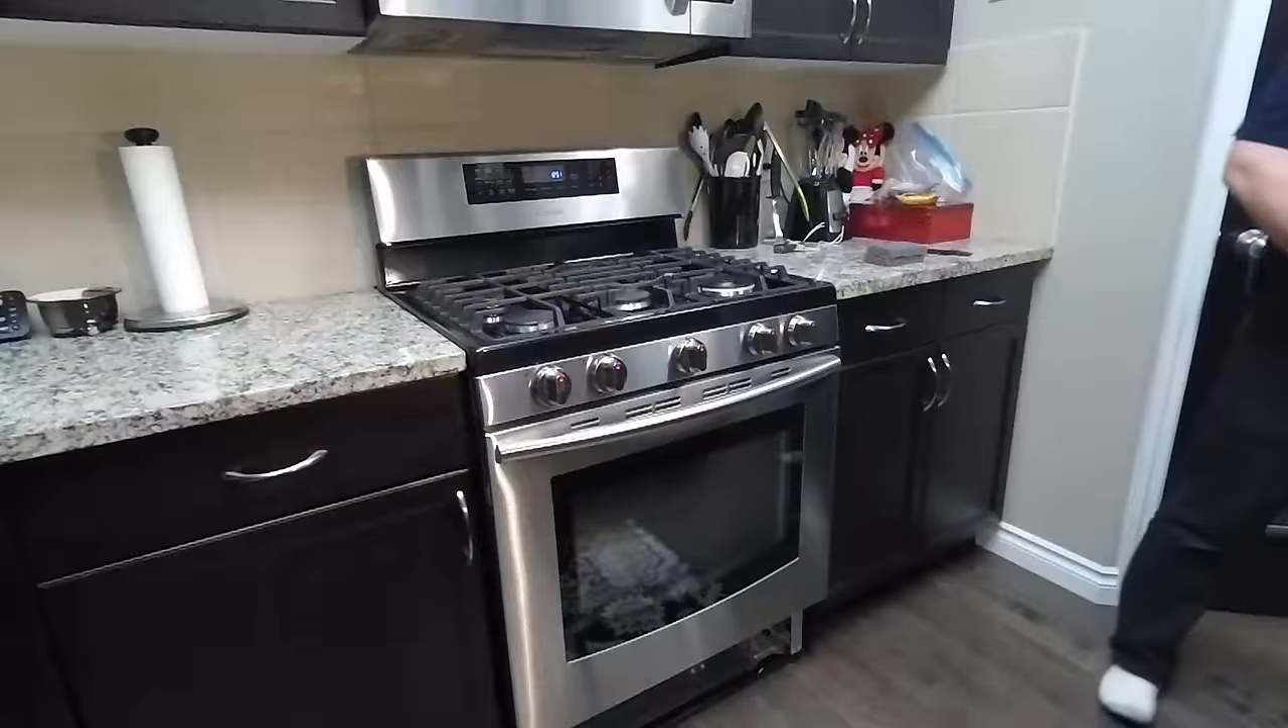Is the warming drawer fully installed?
No.